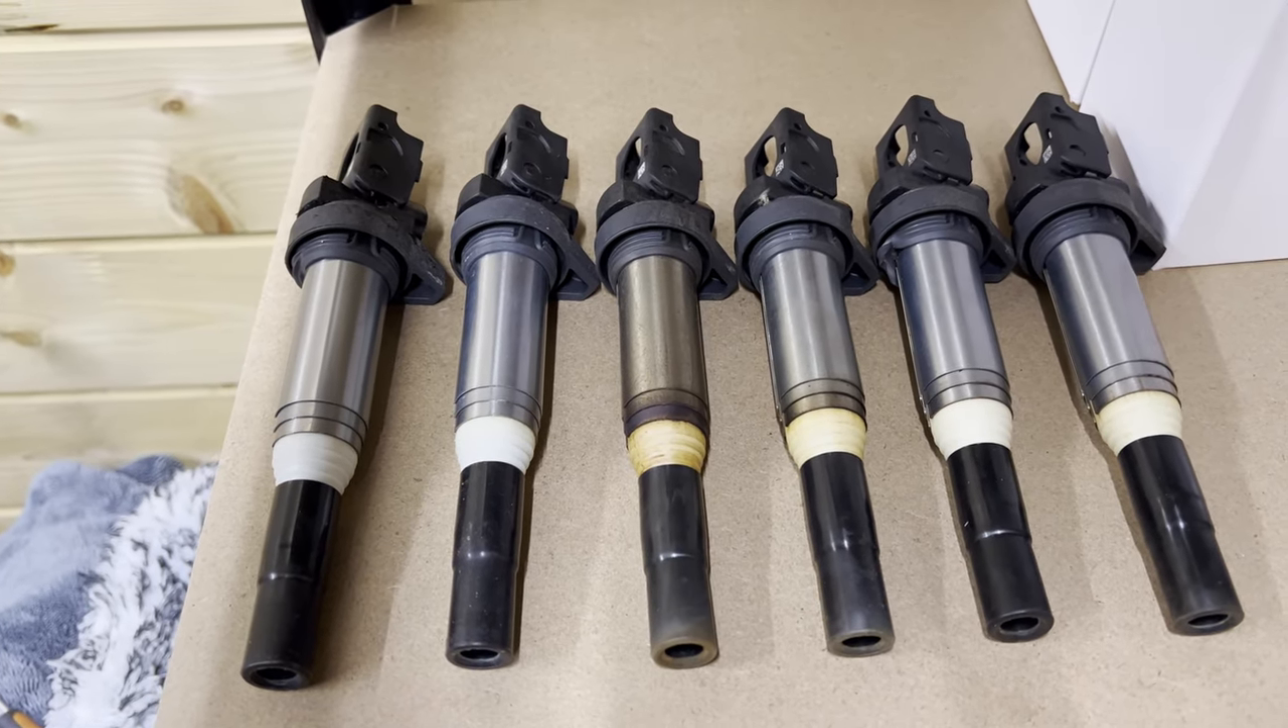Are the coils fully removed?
Yes.